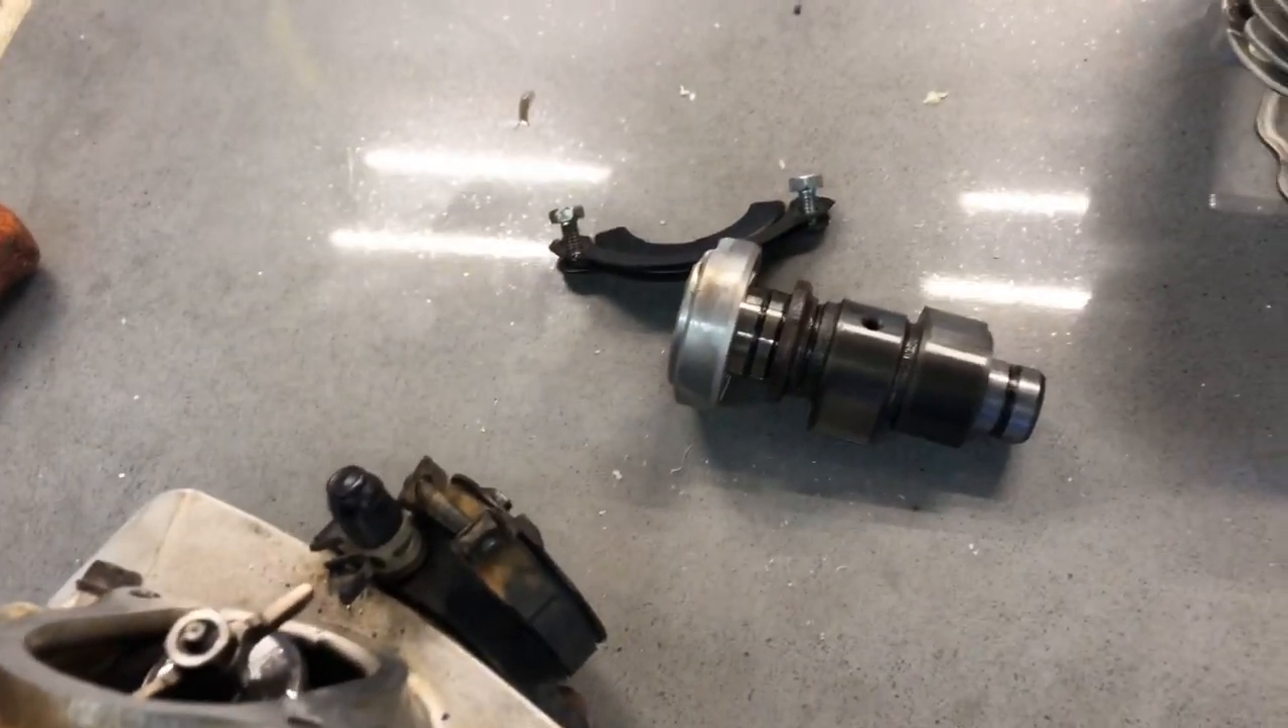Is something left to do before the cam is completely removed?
No.